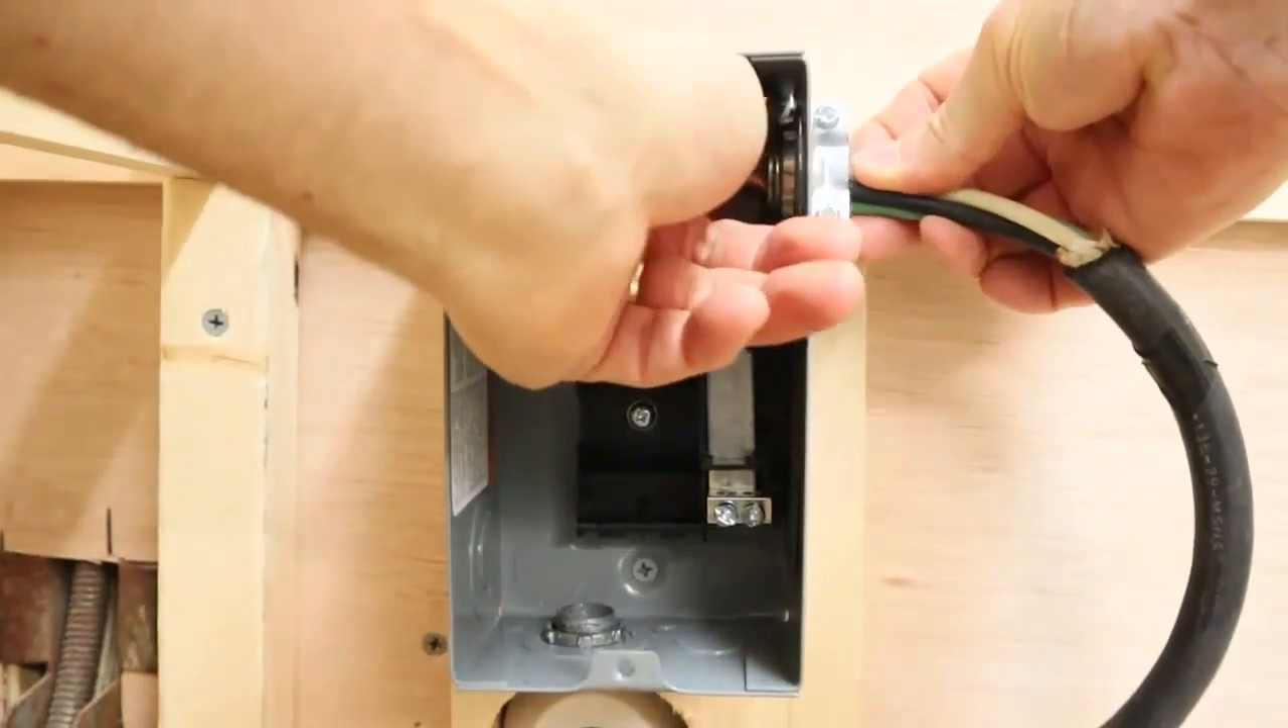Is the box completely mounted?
Yes.